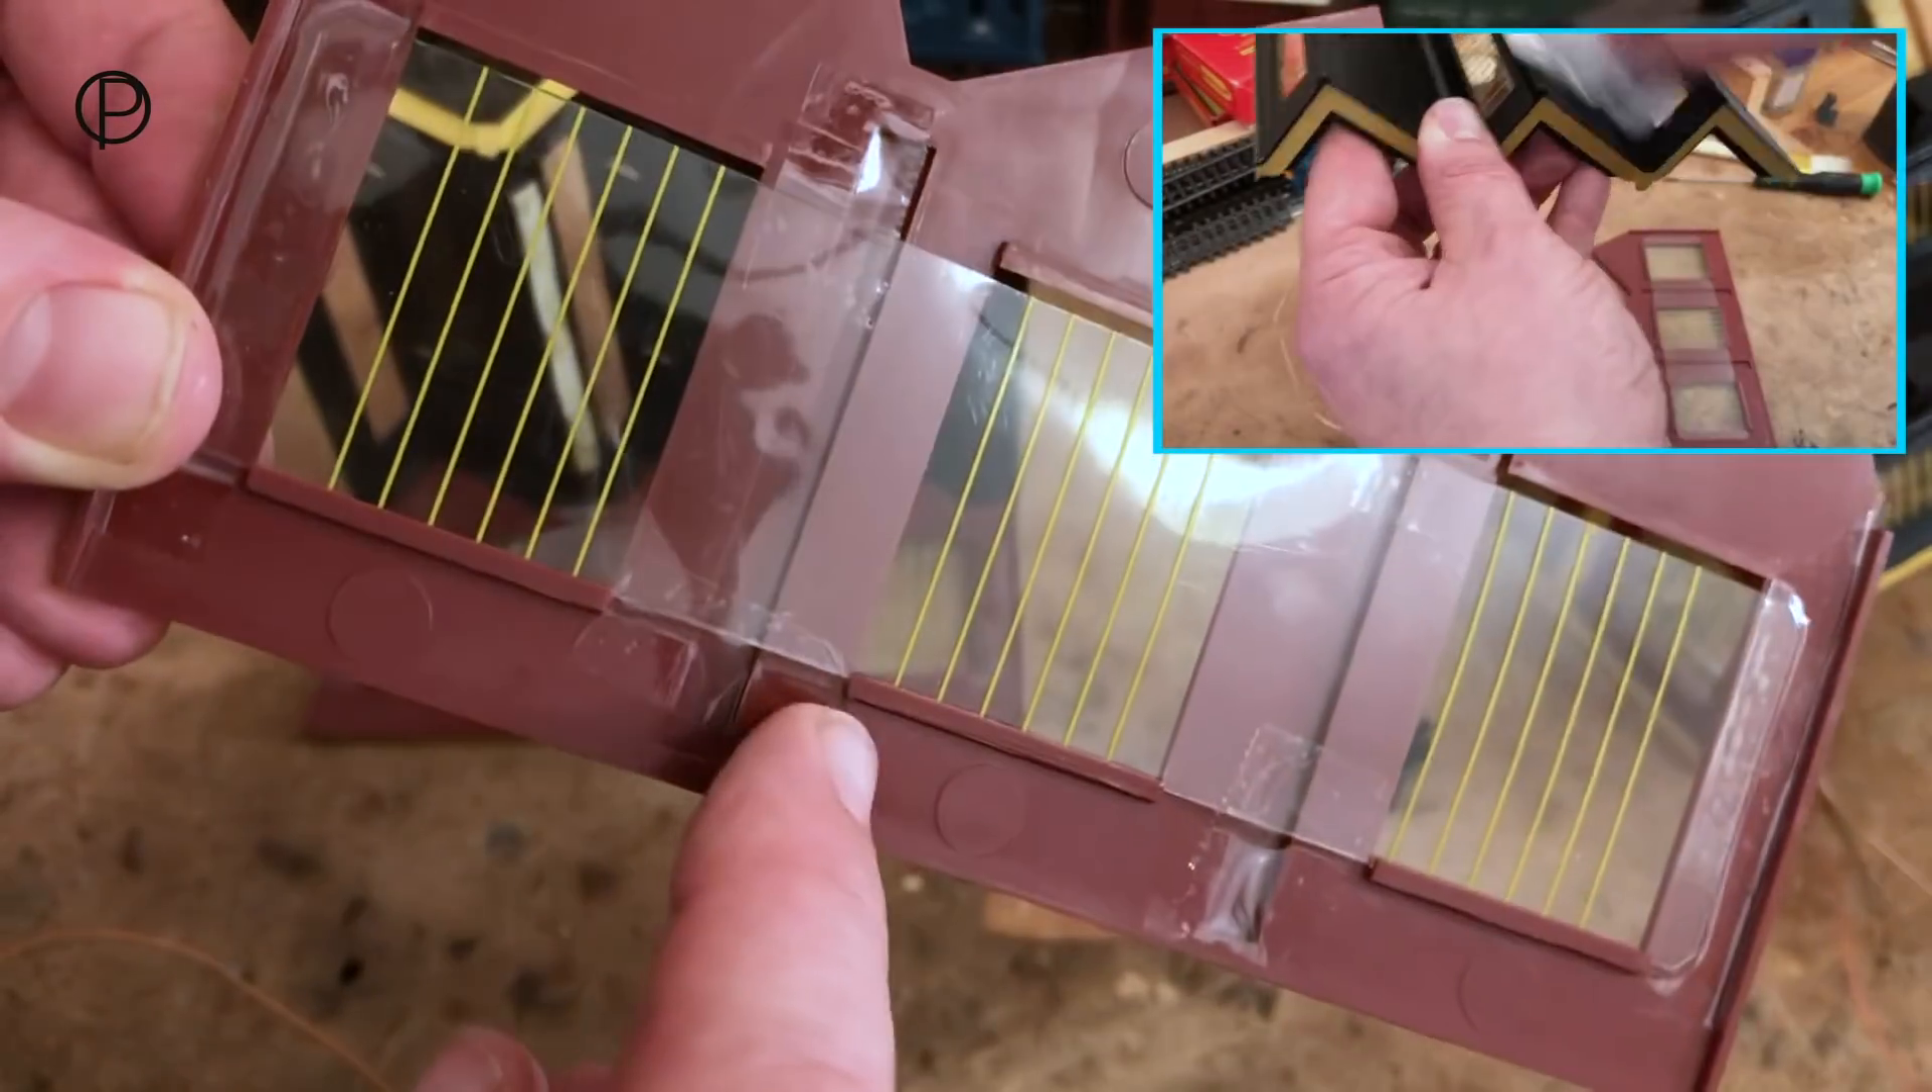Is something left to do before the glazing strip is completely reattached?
No.